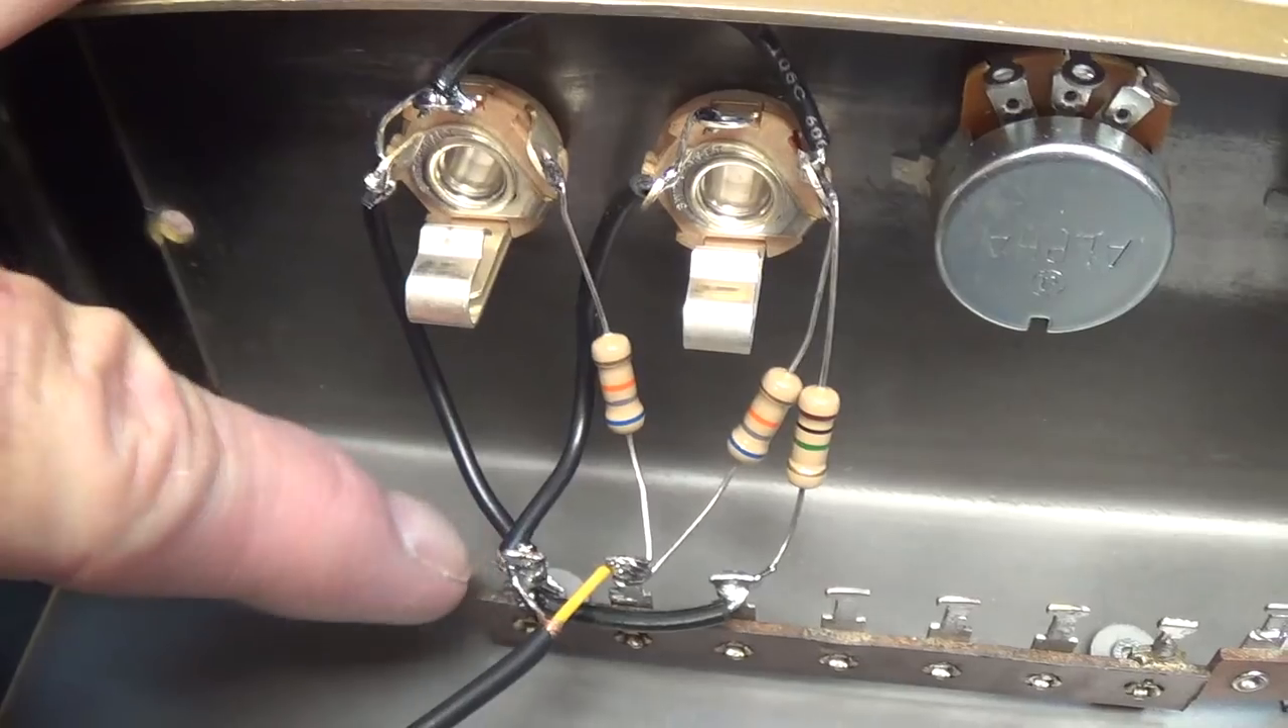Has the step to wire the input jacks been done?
Yes.